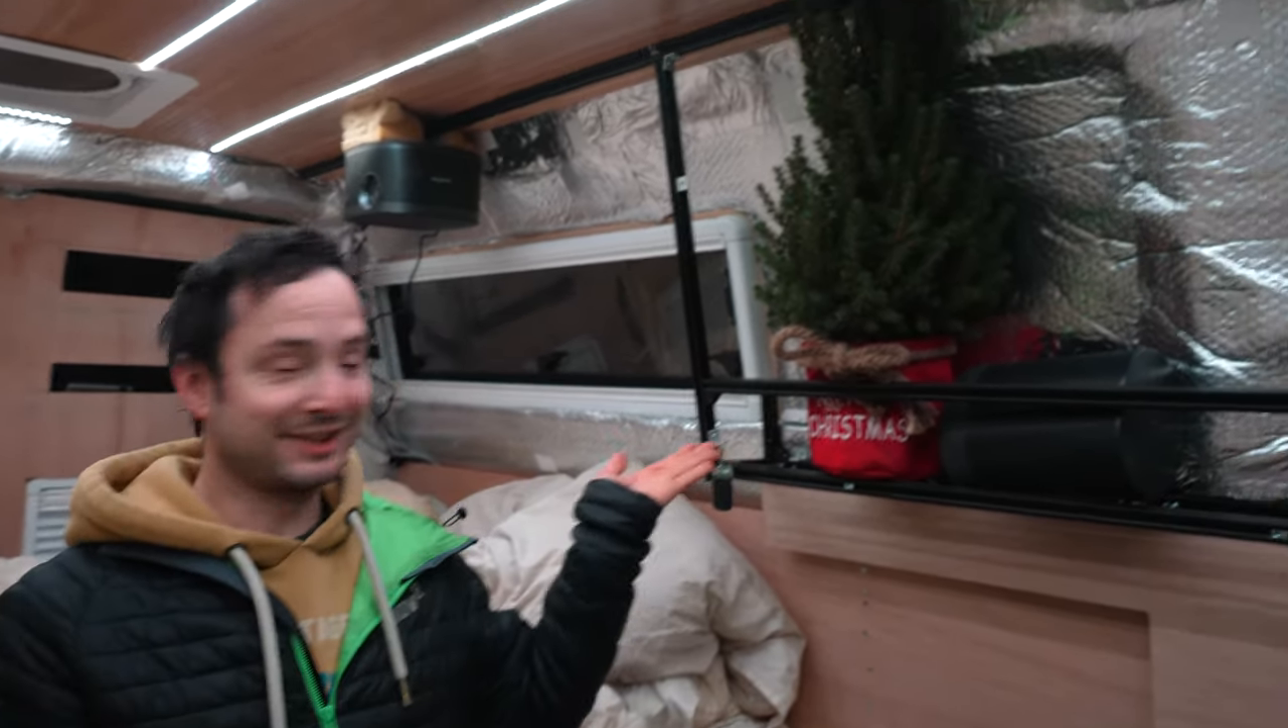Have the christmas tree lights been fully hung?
No.